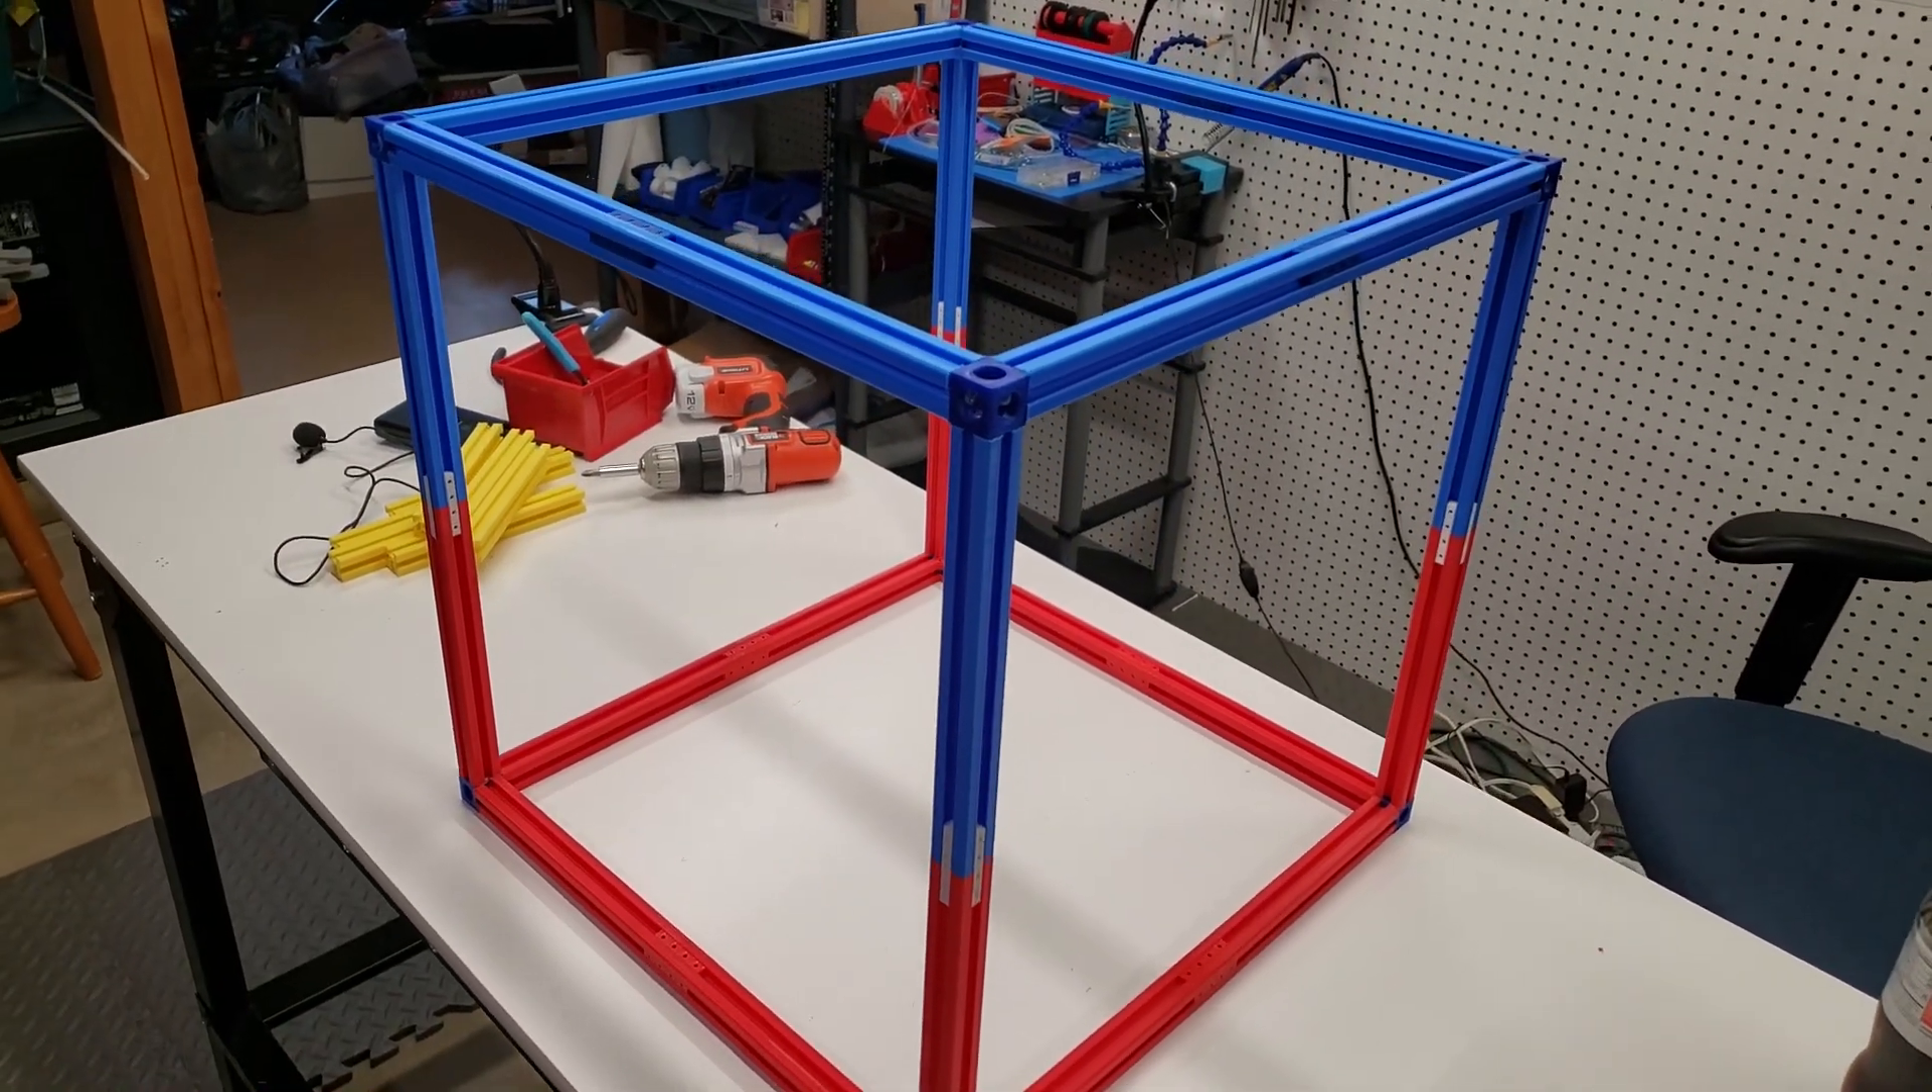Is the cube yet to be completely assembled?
No.